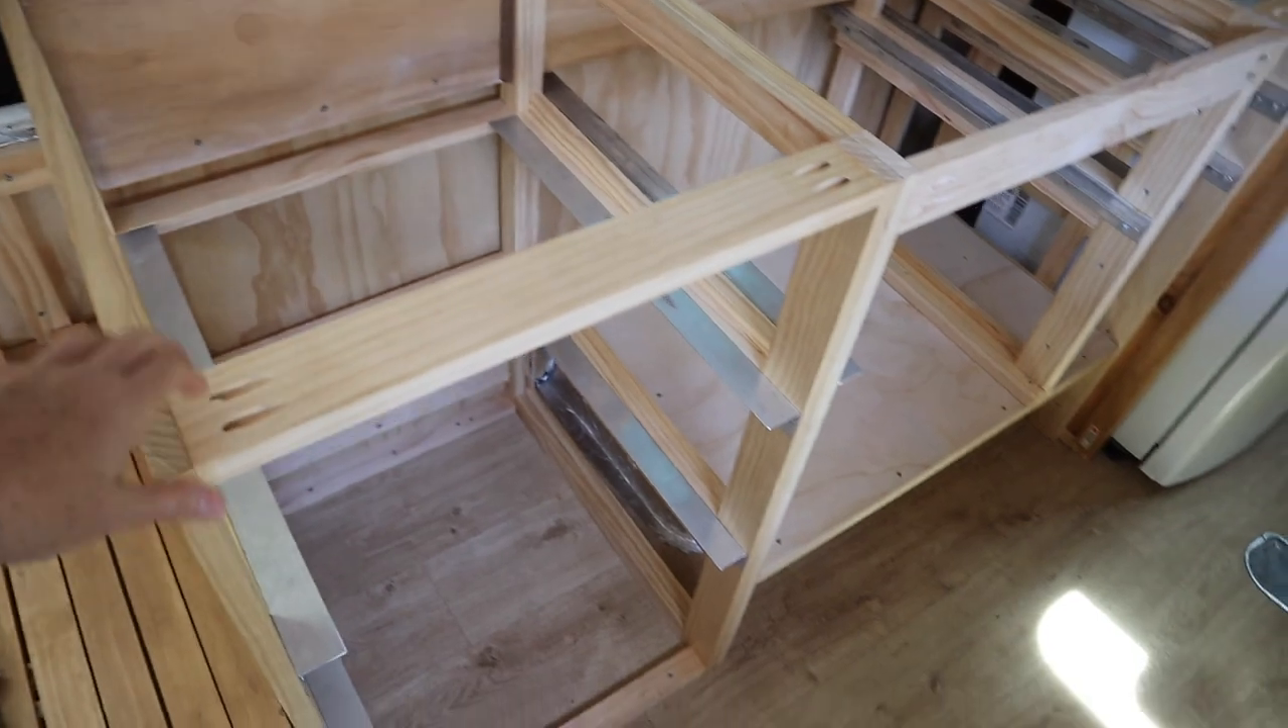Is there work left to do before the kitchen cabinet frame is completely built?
No.